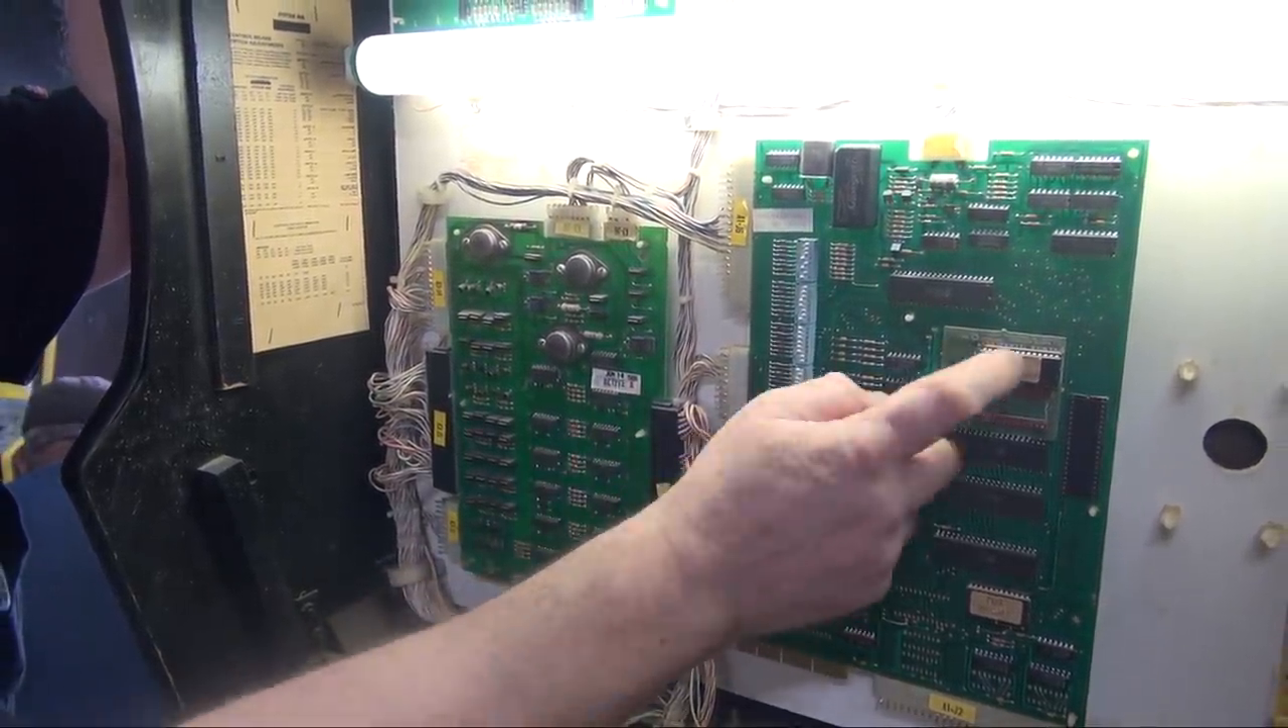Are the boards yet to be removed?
Yes.